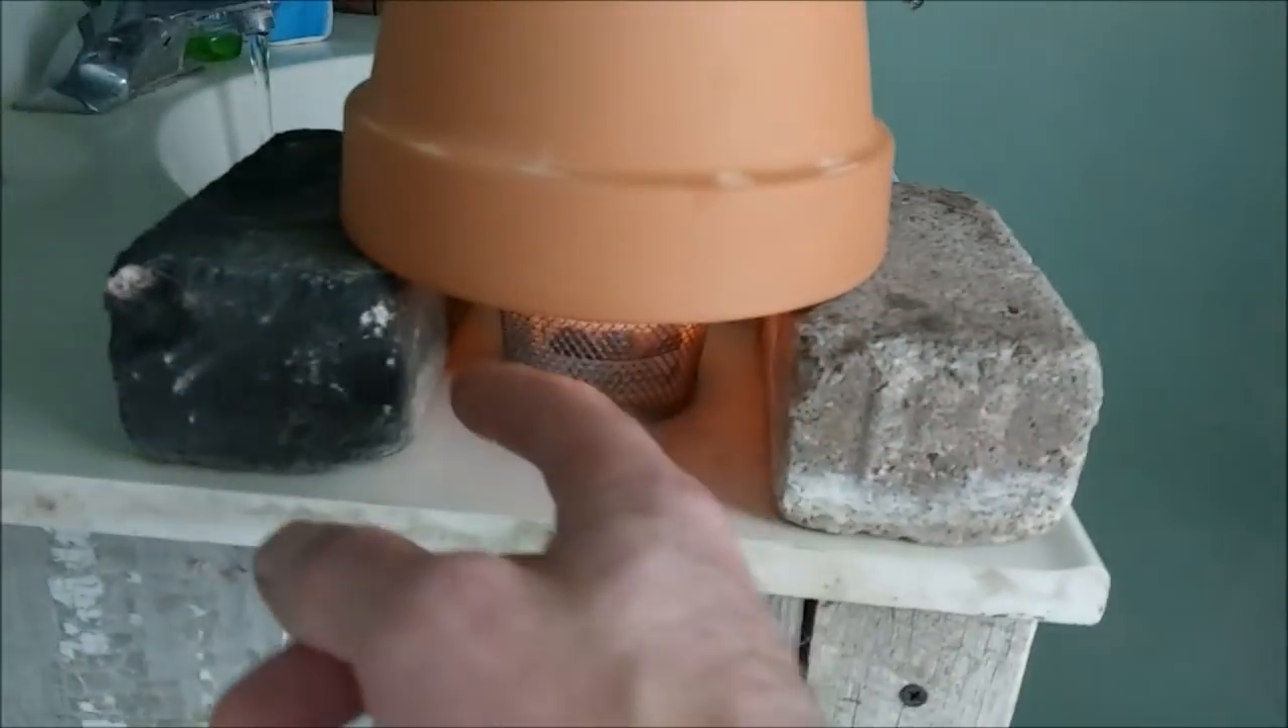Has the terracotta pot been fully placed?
Yes.